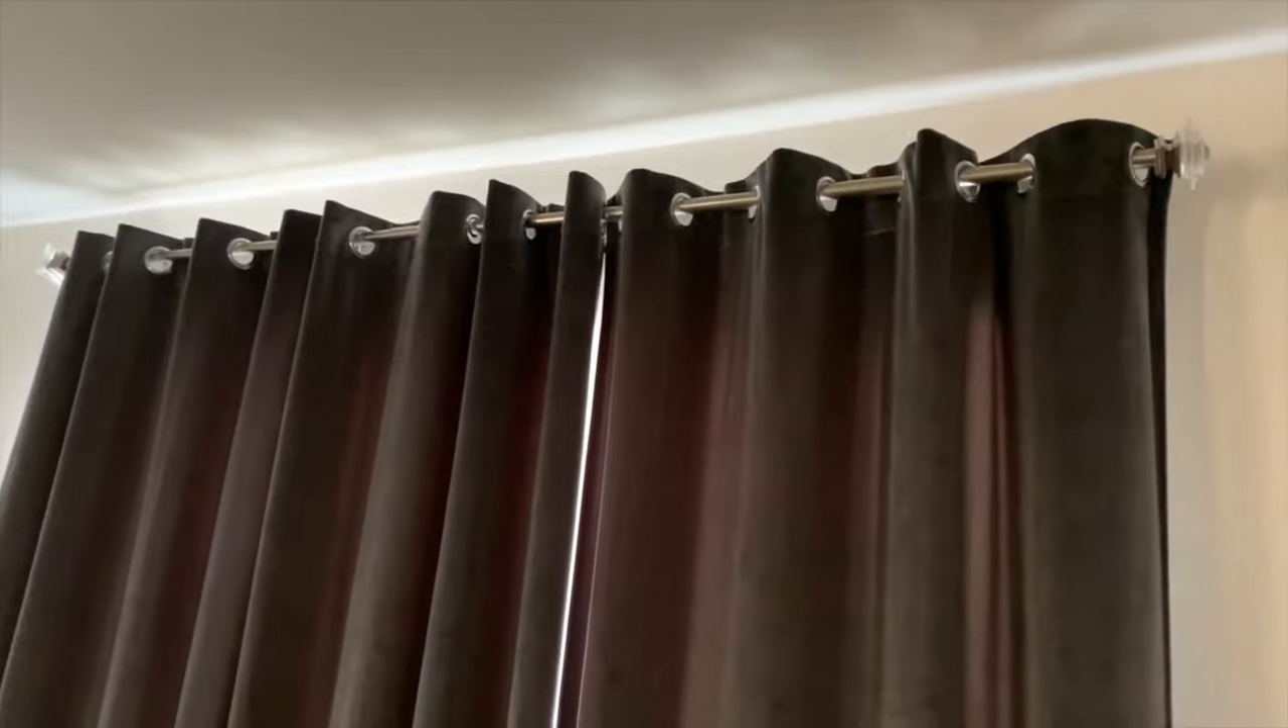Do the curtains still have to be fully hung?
No.